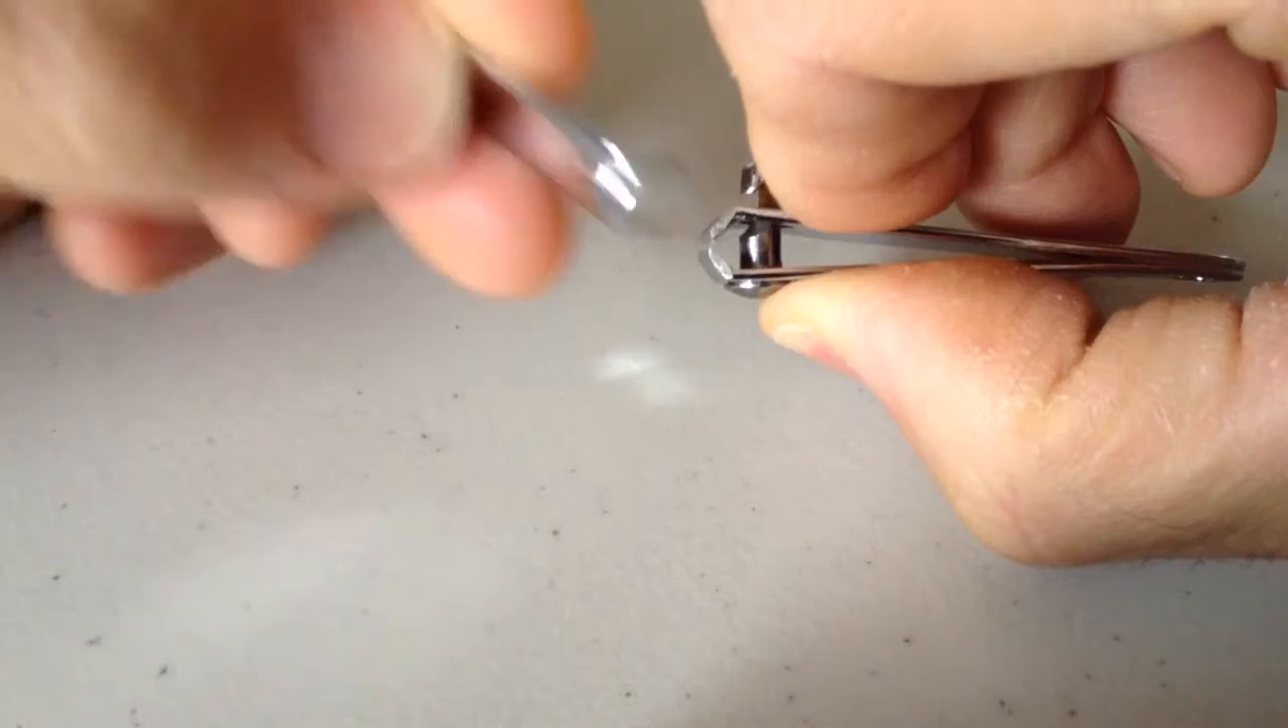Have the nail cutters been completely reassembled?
No.